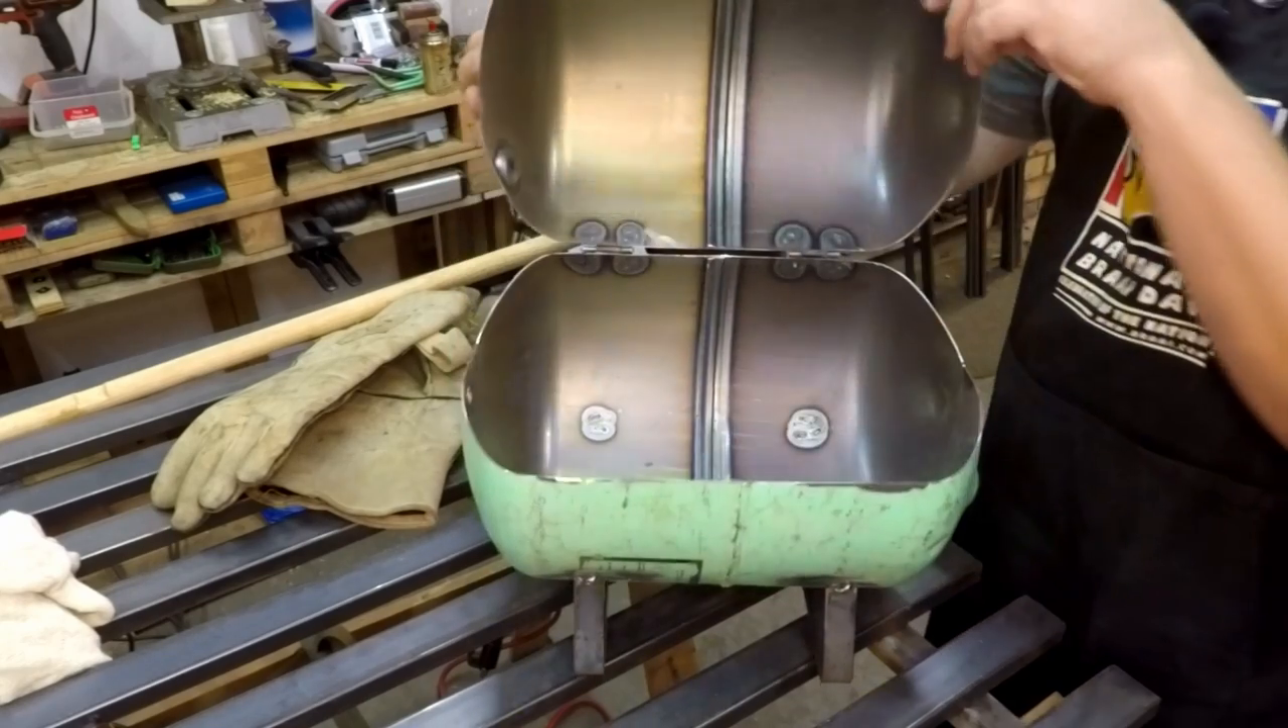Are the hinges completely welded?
Yes.